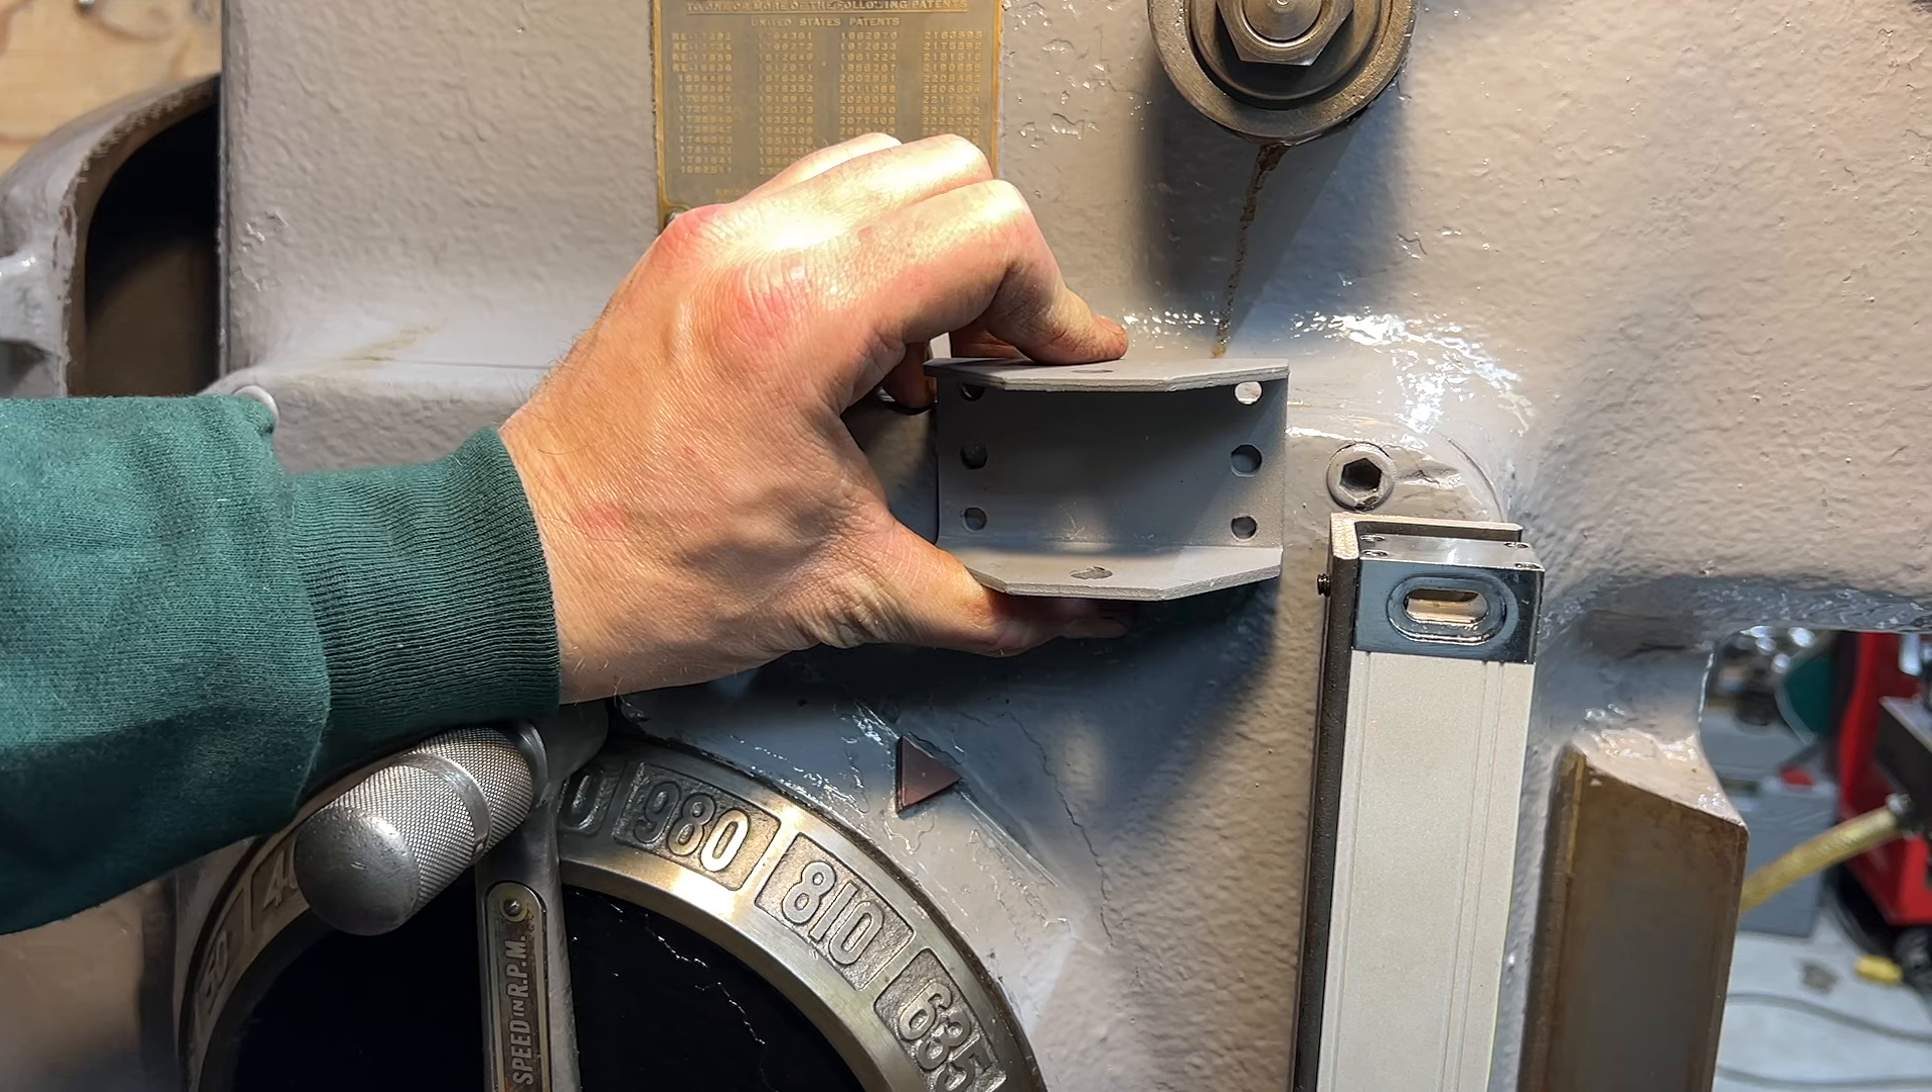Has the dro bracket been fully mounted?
No.